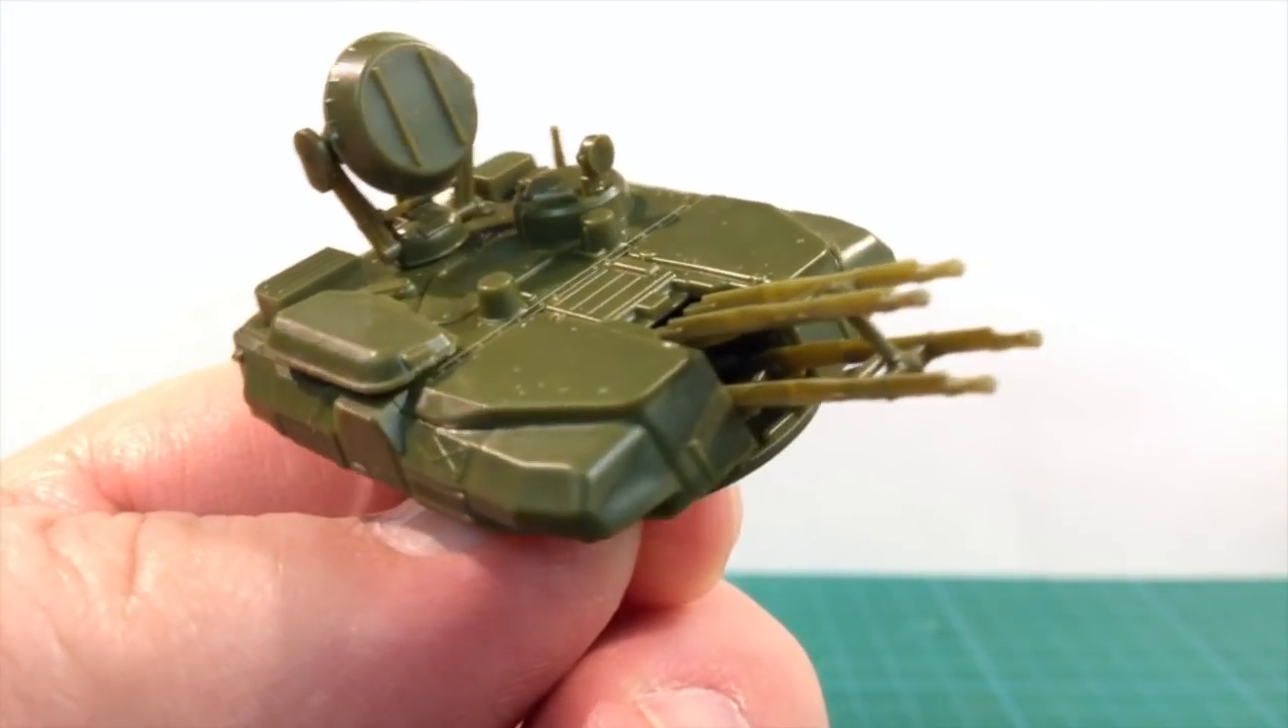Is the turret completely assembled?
Yes.